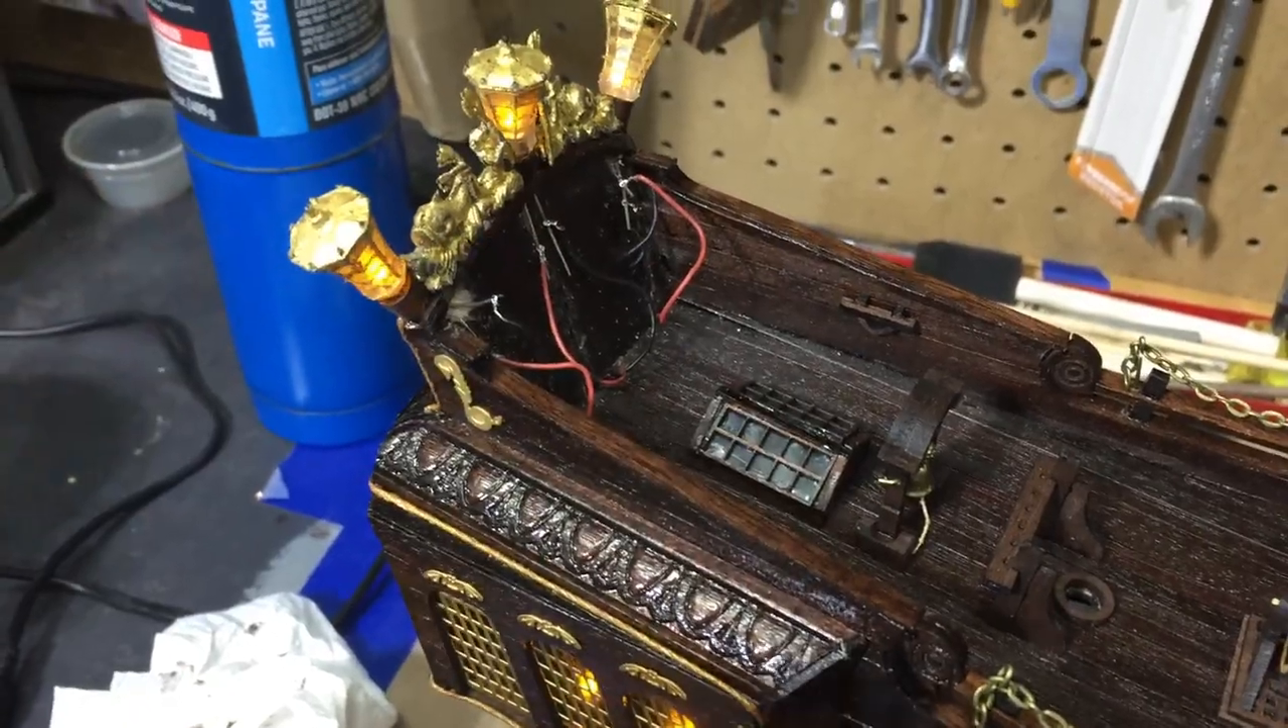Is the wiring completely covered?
No.